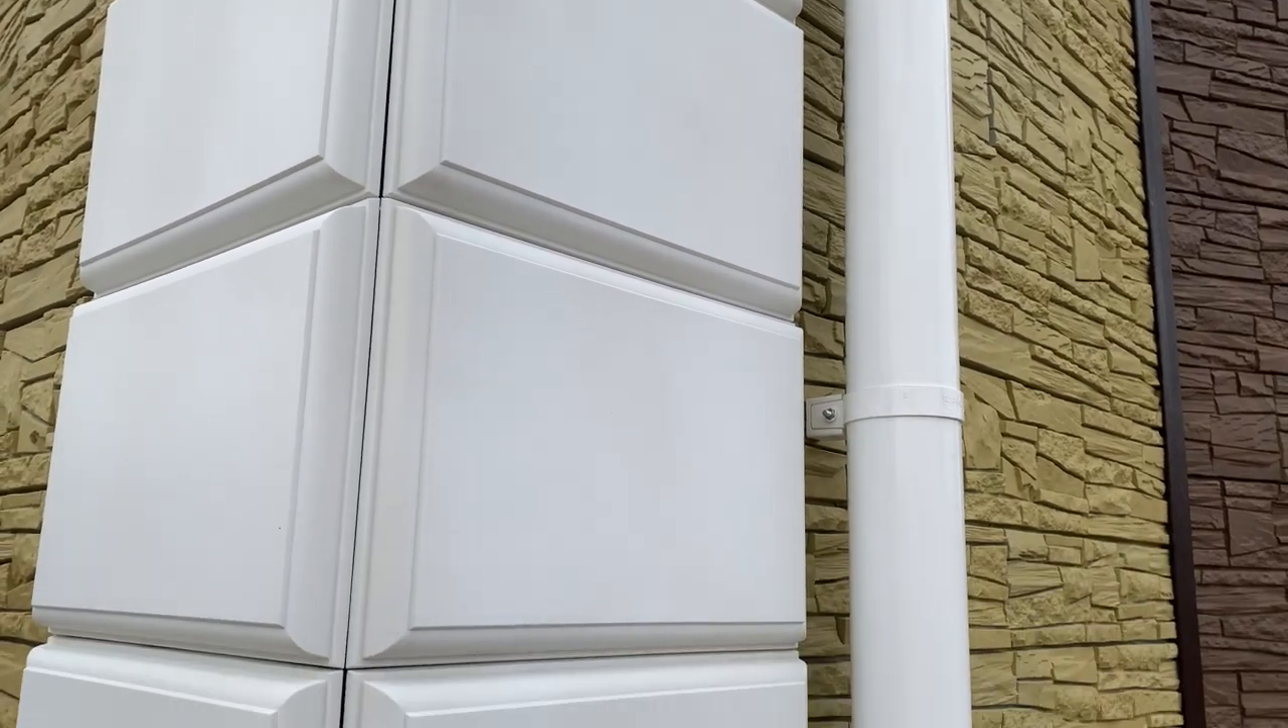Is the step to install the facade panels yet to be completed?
No.